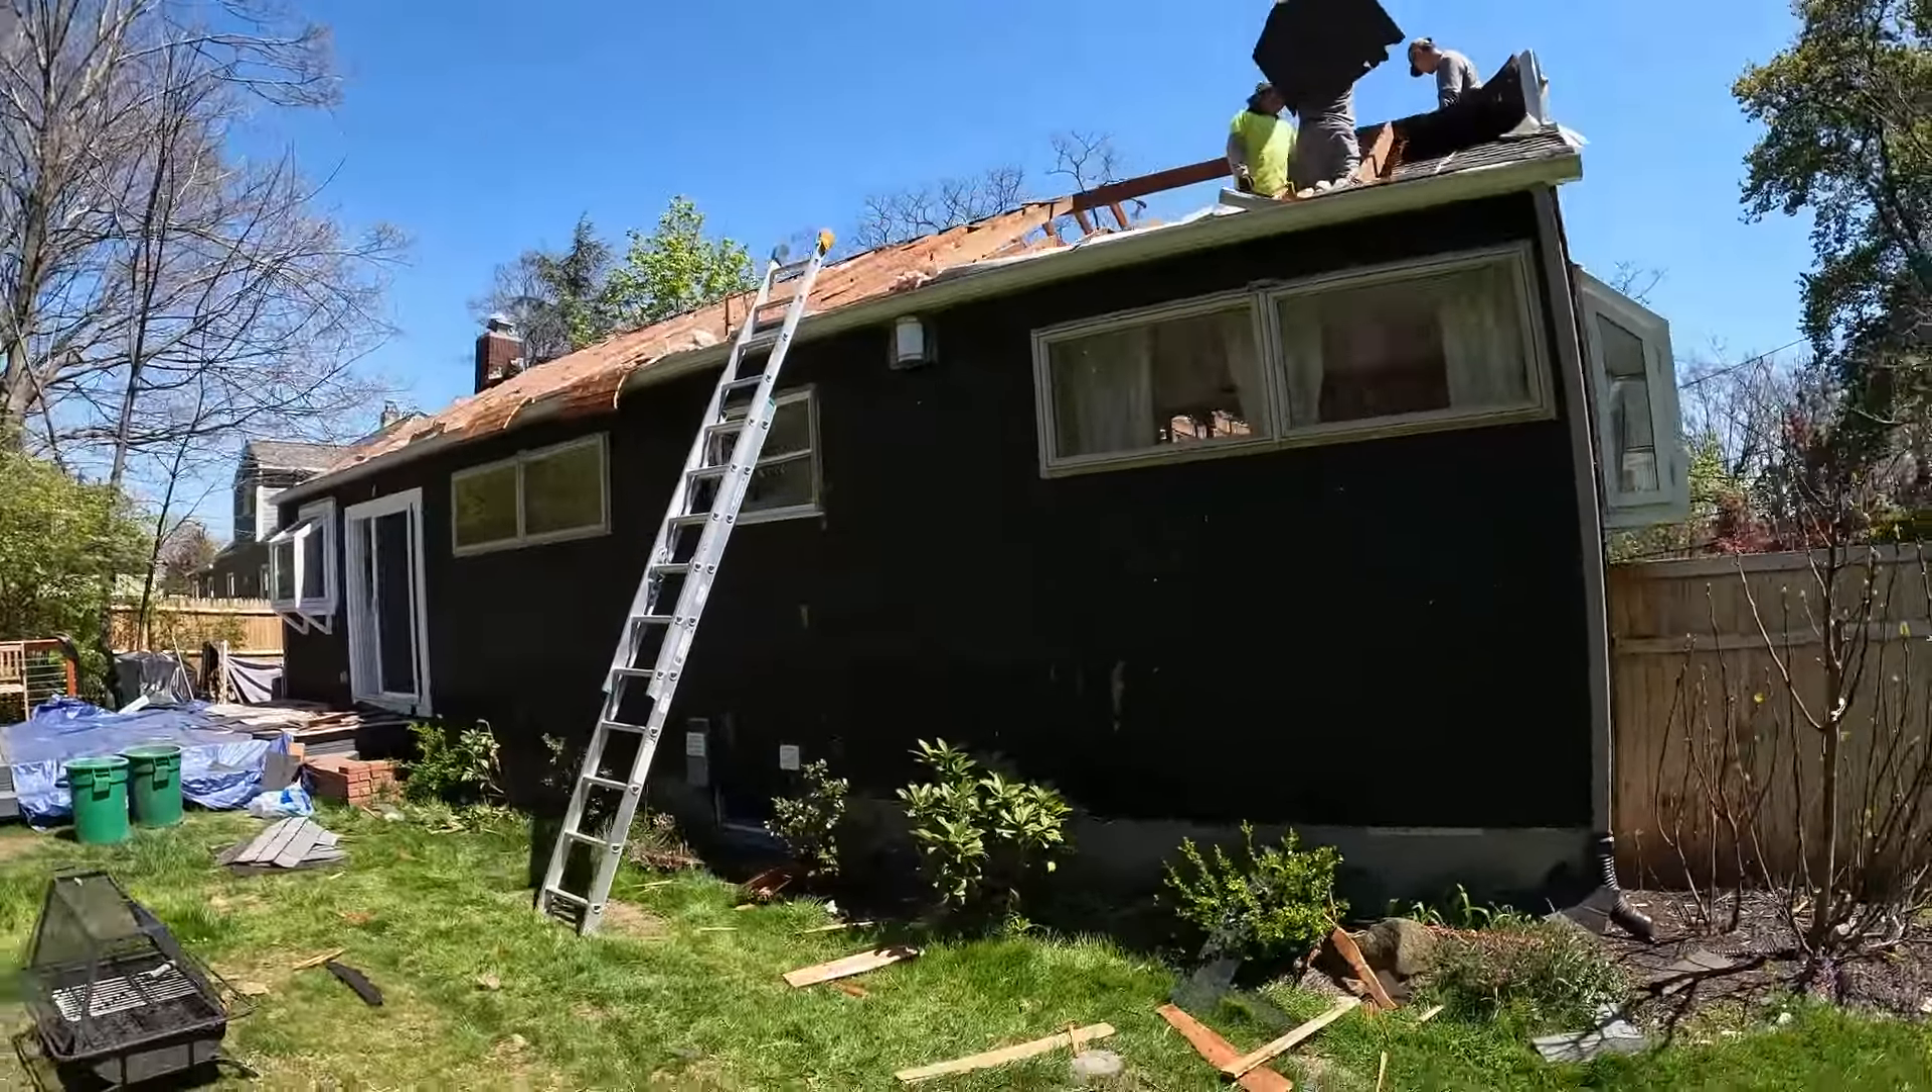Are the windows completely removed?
No.